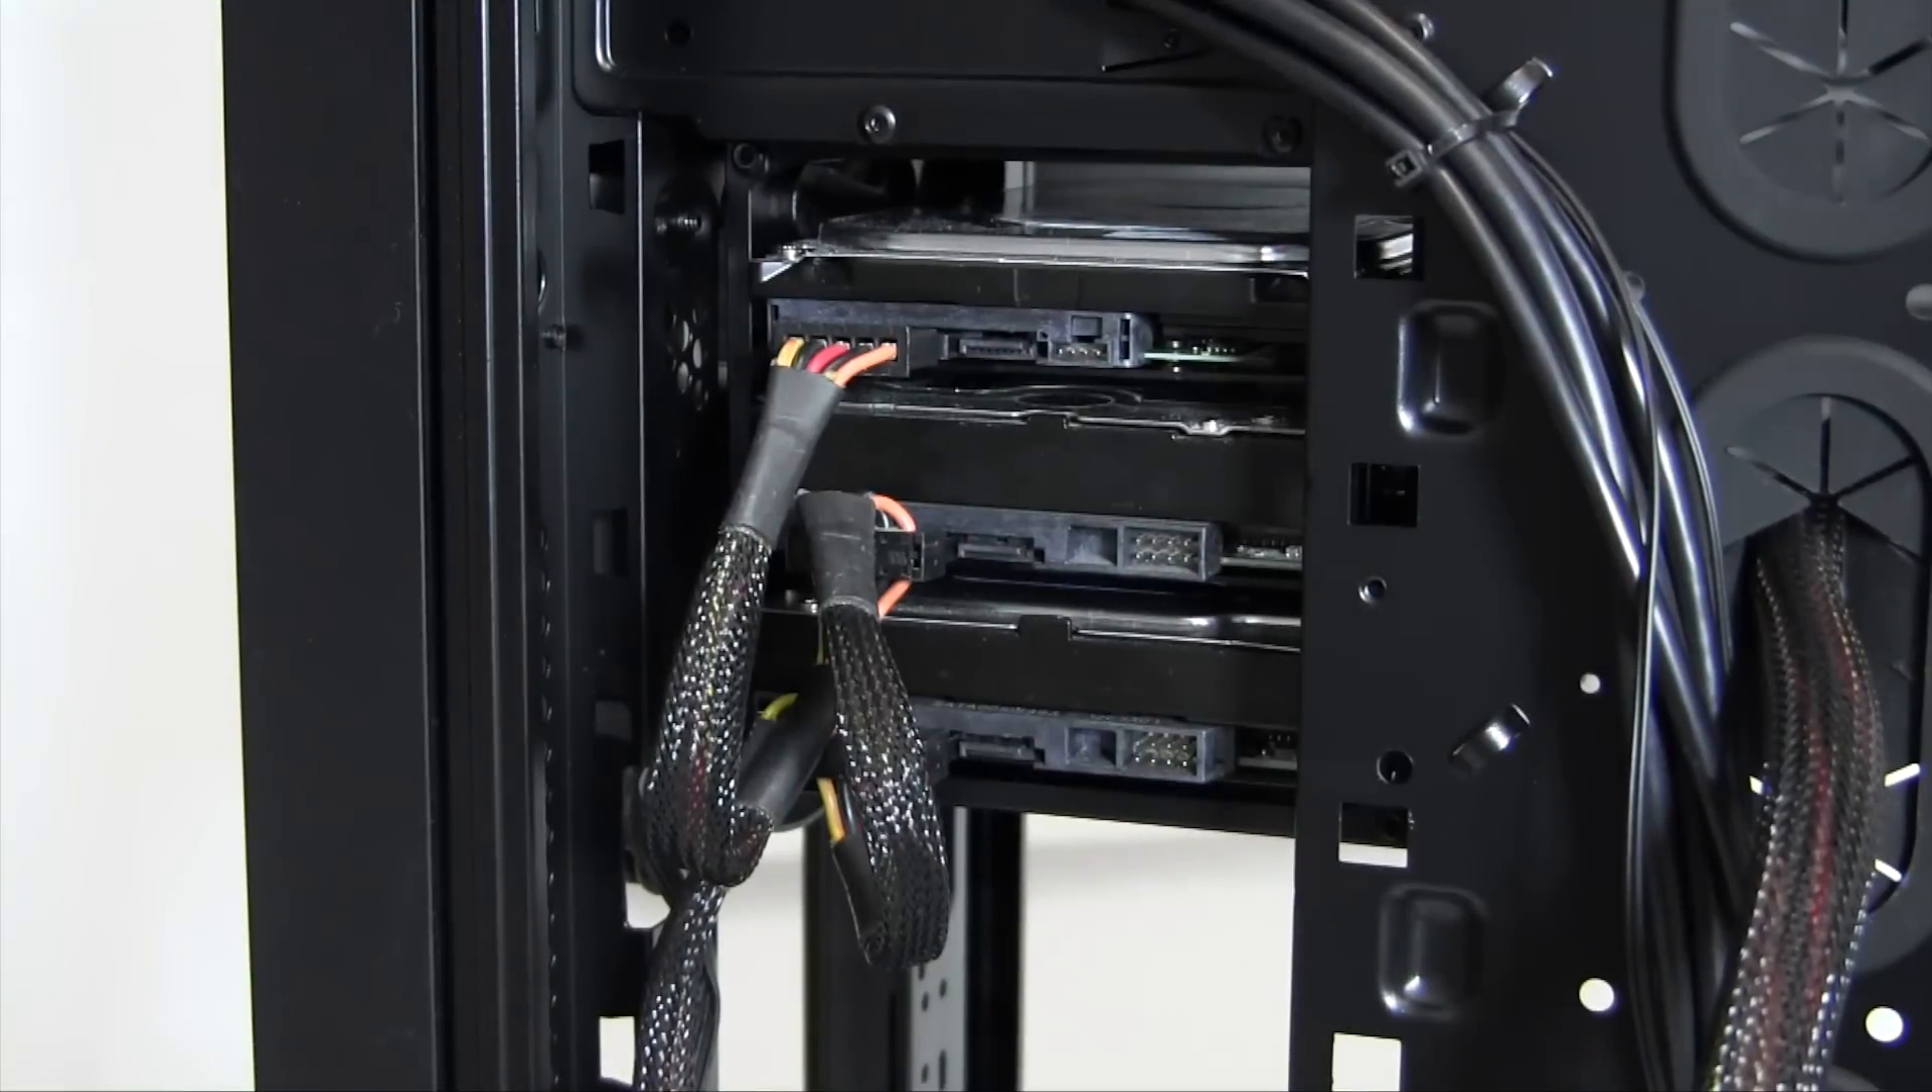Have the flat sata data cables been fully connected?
No.